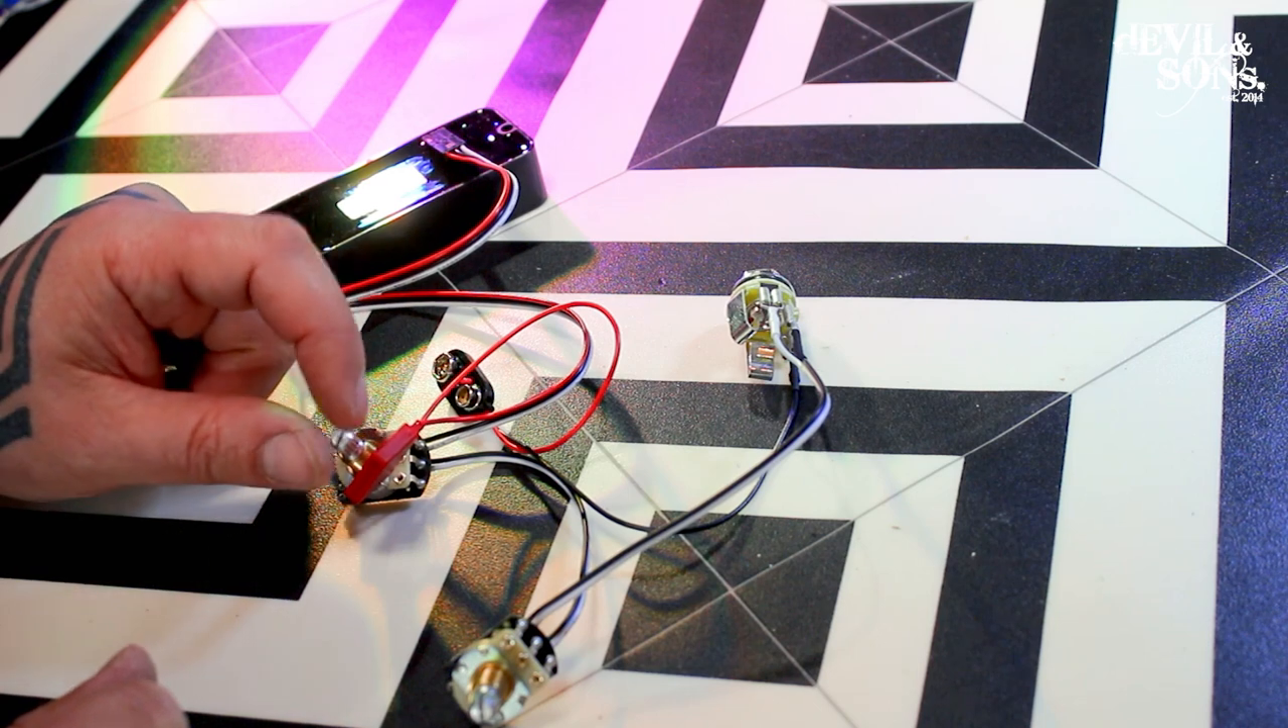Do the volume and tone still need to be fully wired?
No.